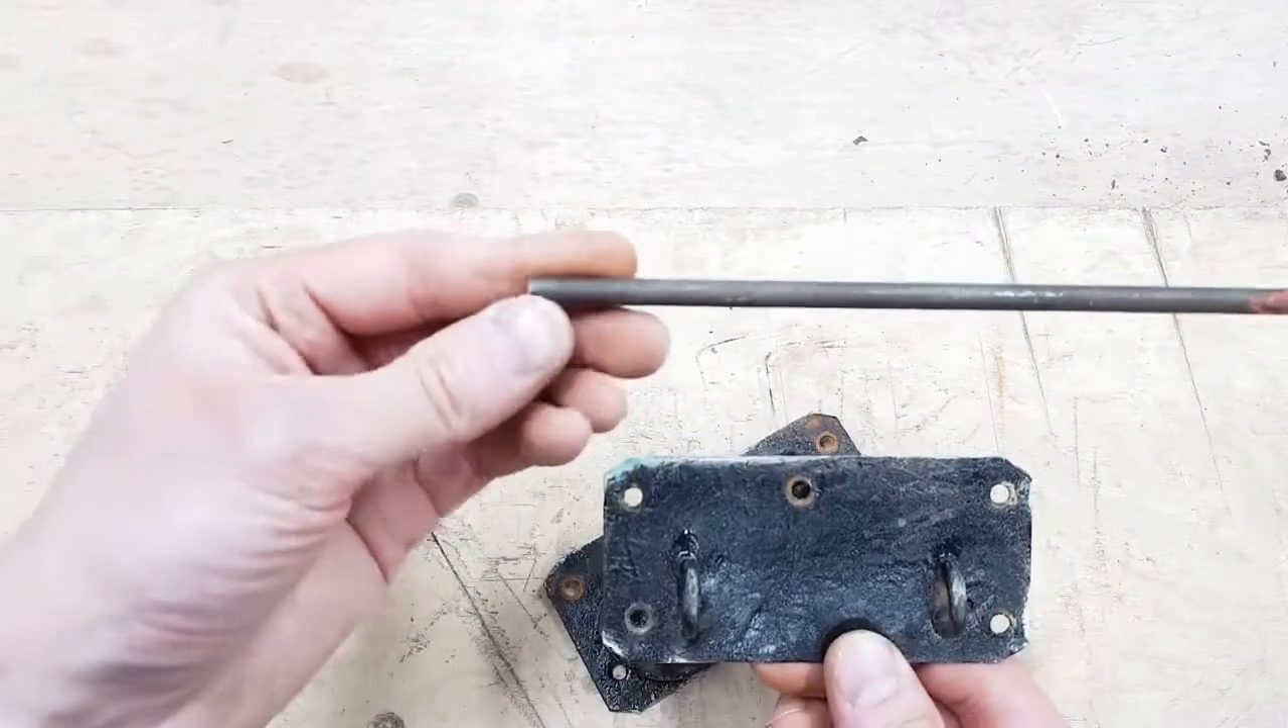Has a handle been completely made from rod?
No.